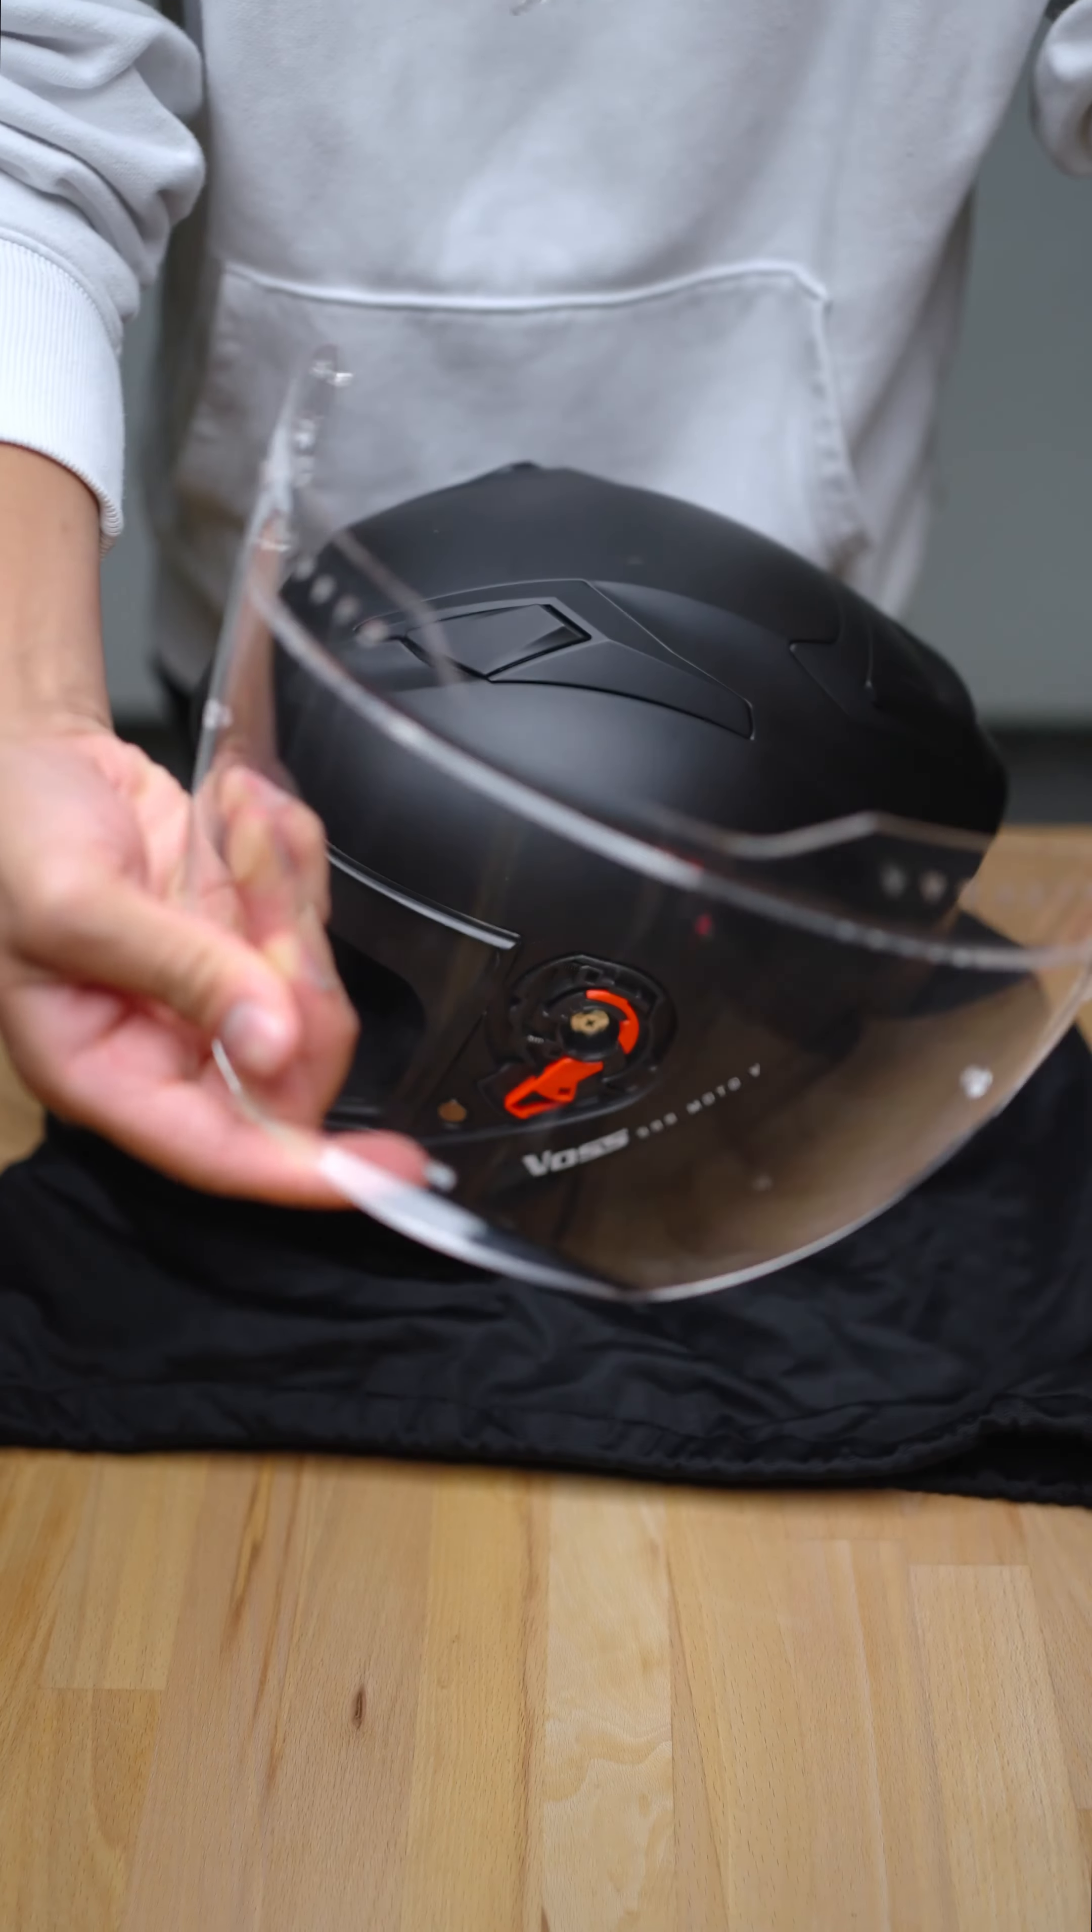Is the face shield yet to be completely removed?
No.